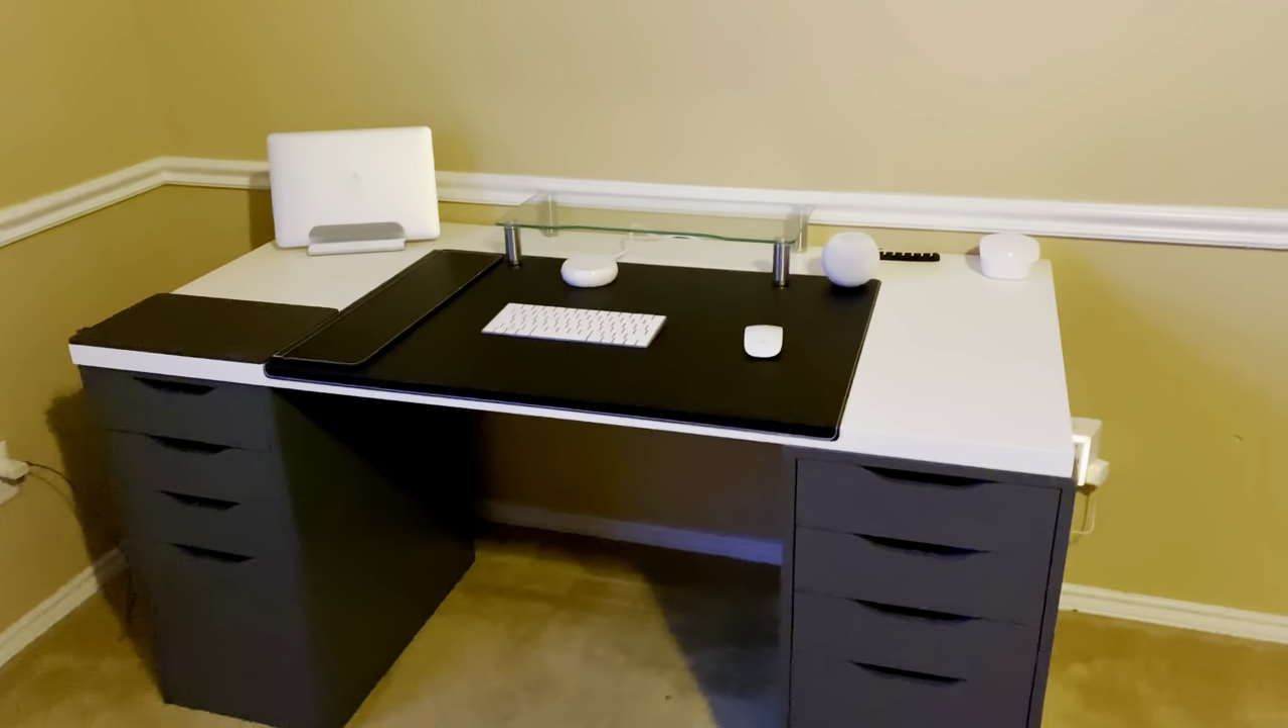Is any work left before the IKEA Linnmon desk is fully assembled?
No.